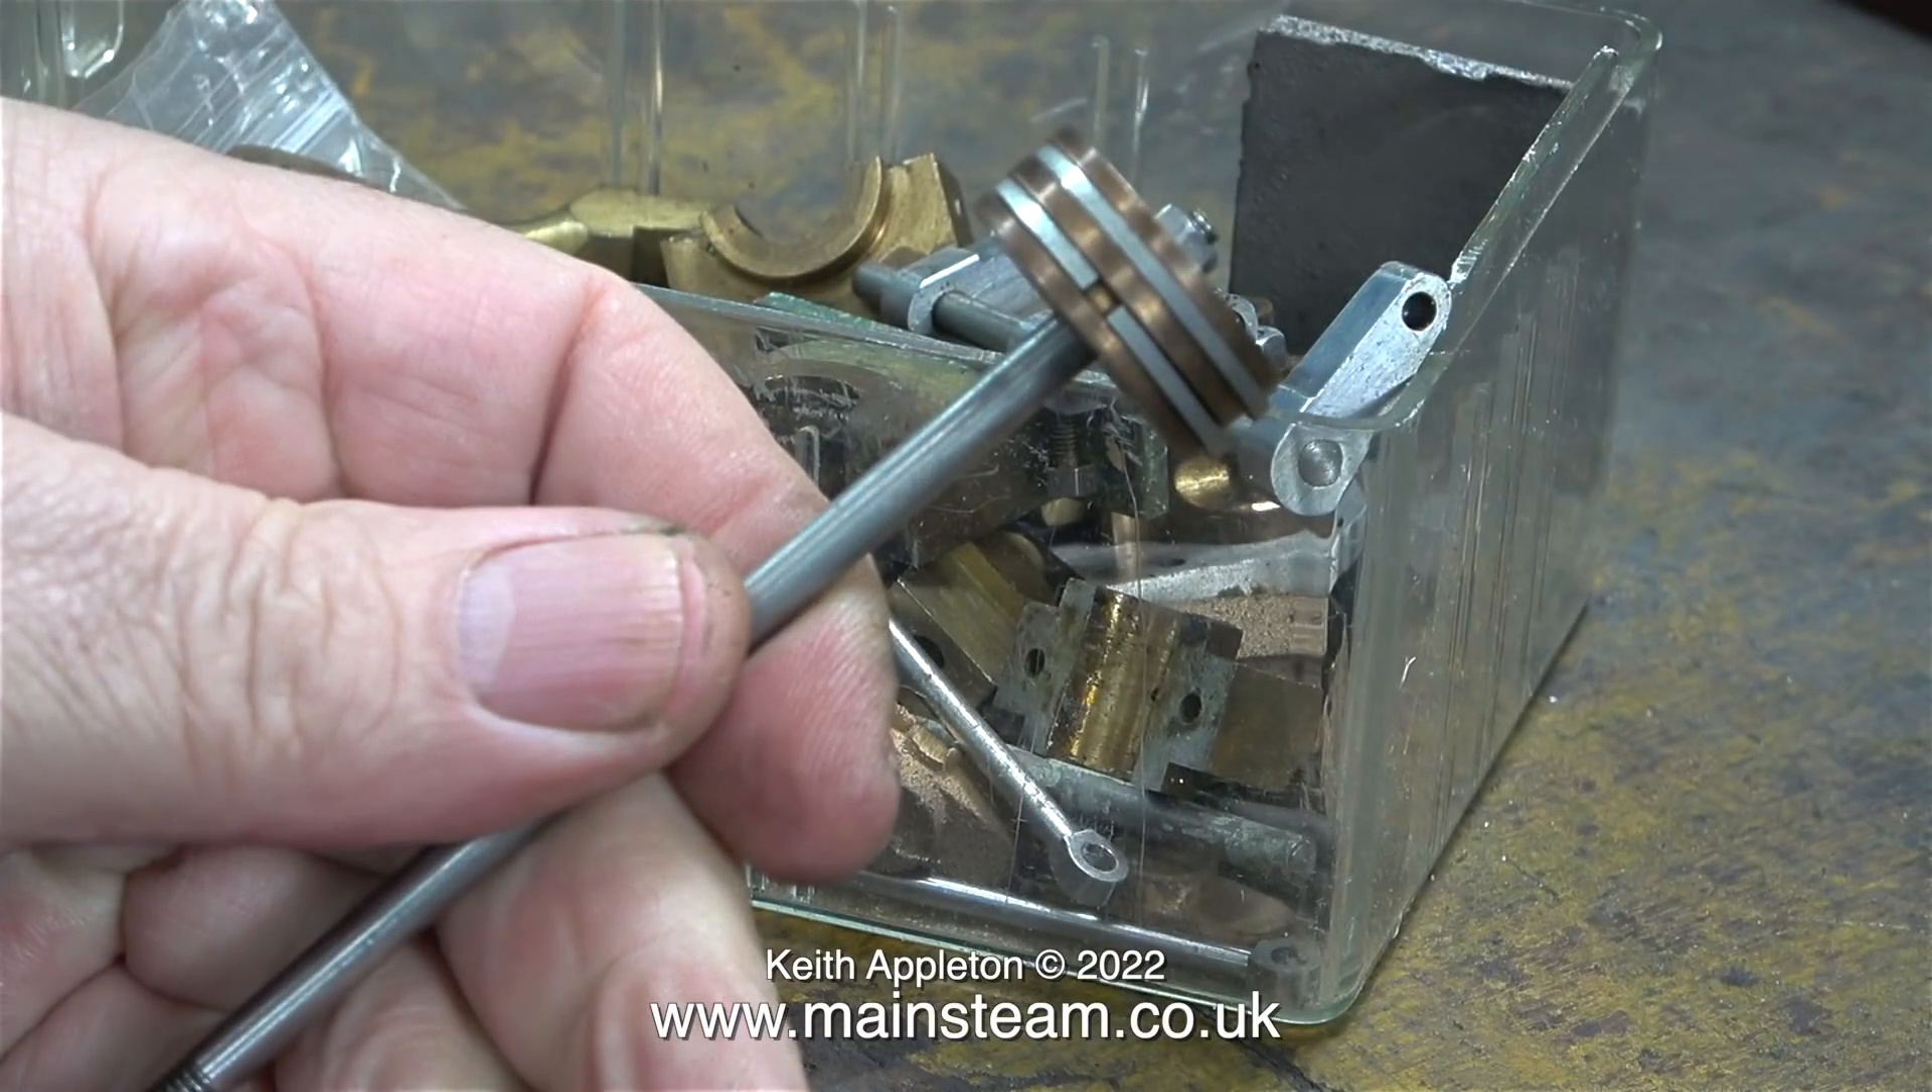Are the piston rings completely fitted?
Yes.